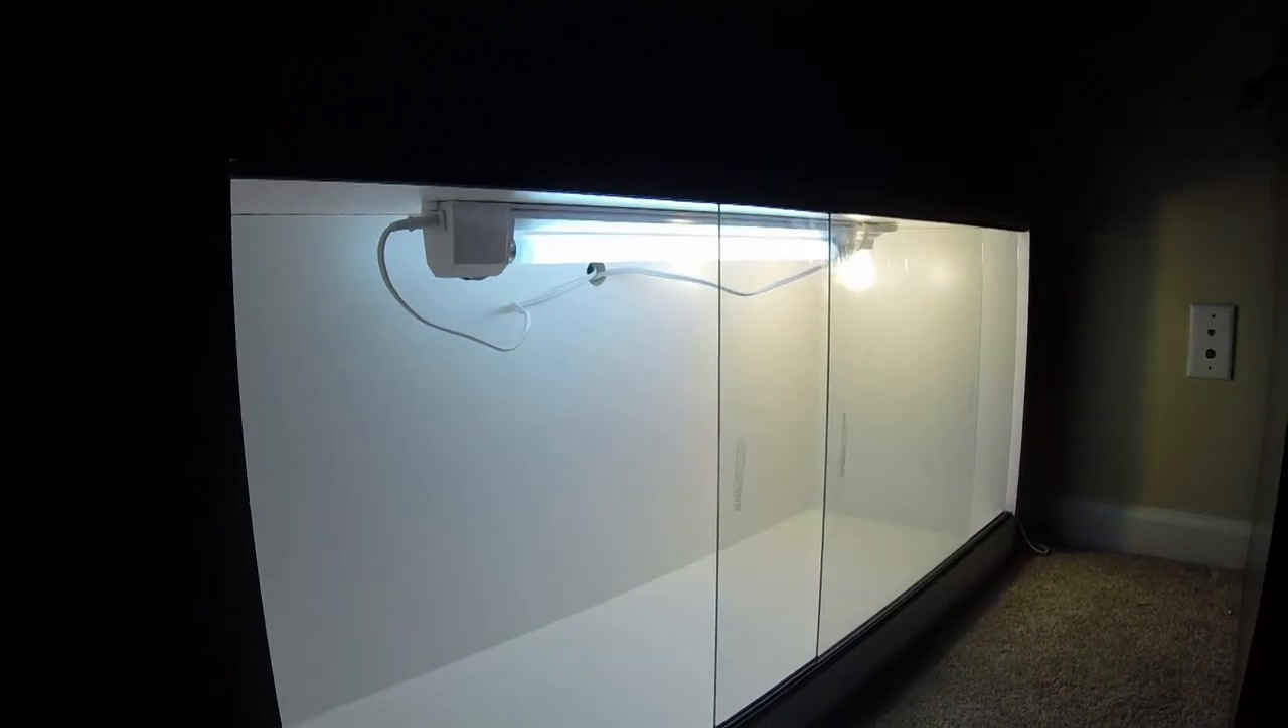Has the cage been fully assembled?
Yes.